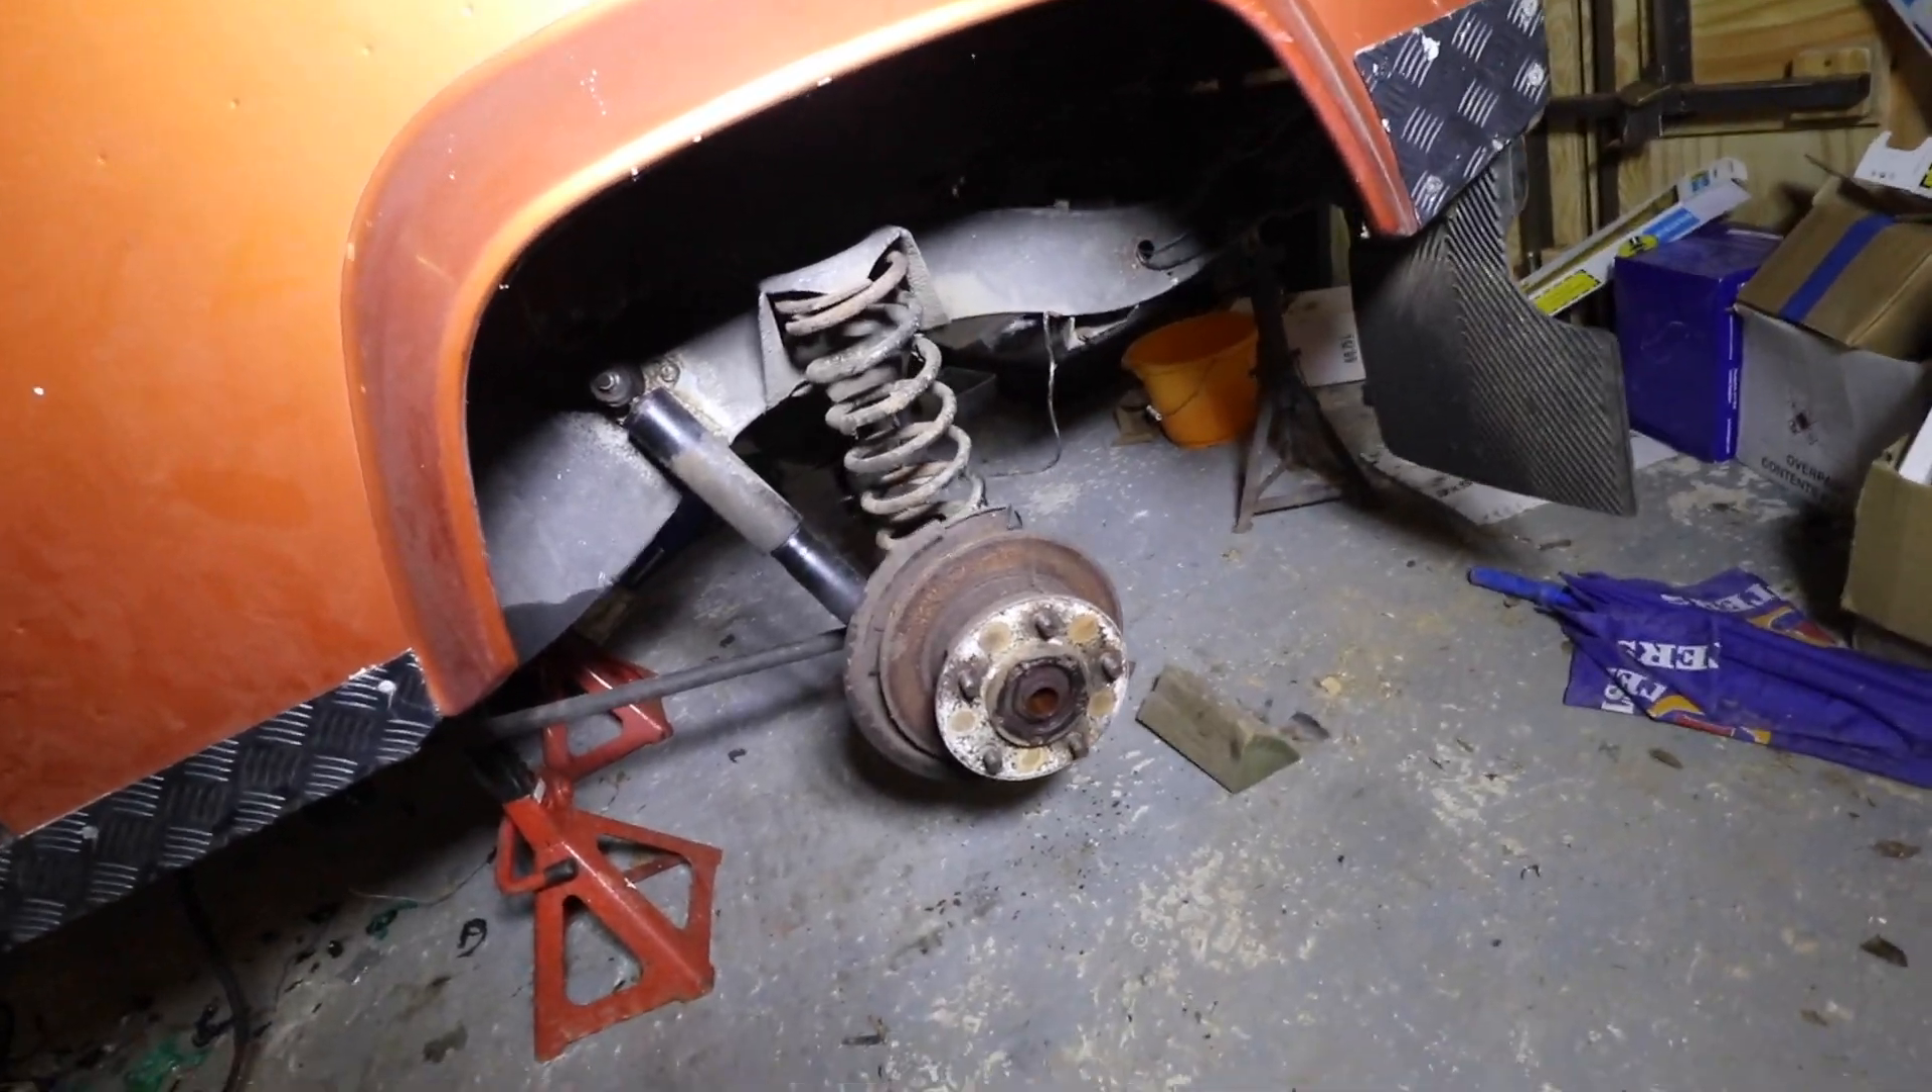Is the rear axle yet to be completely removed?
Yes.